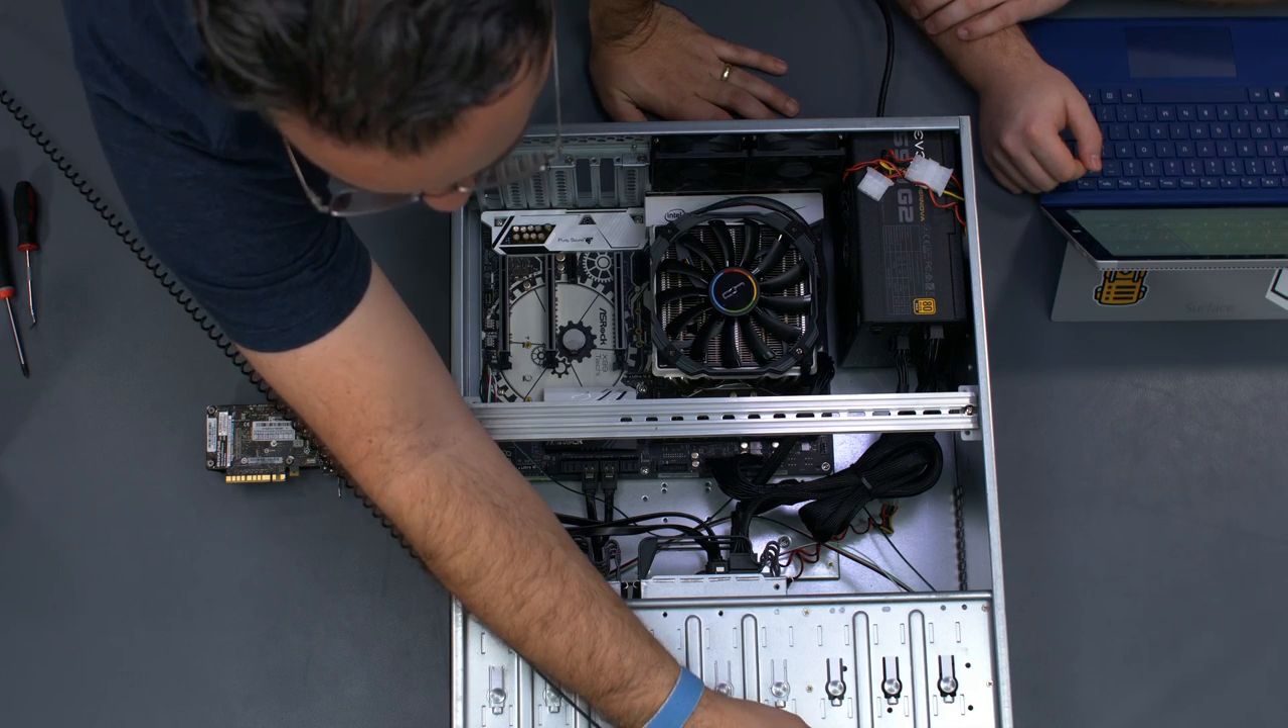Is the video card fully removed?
Yes.